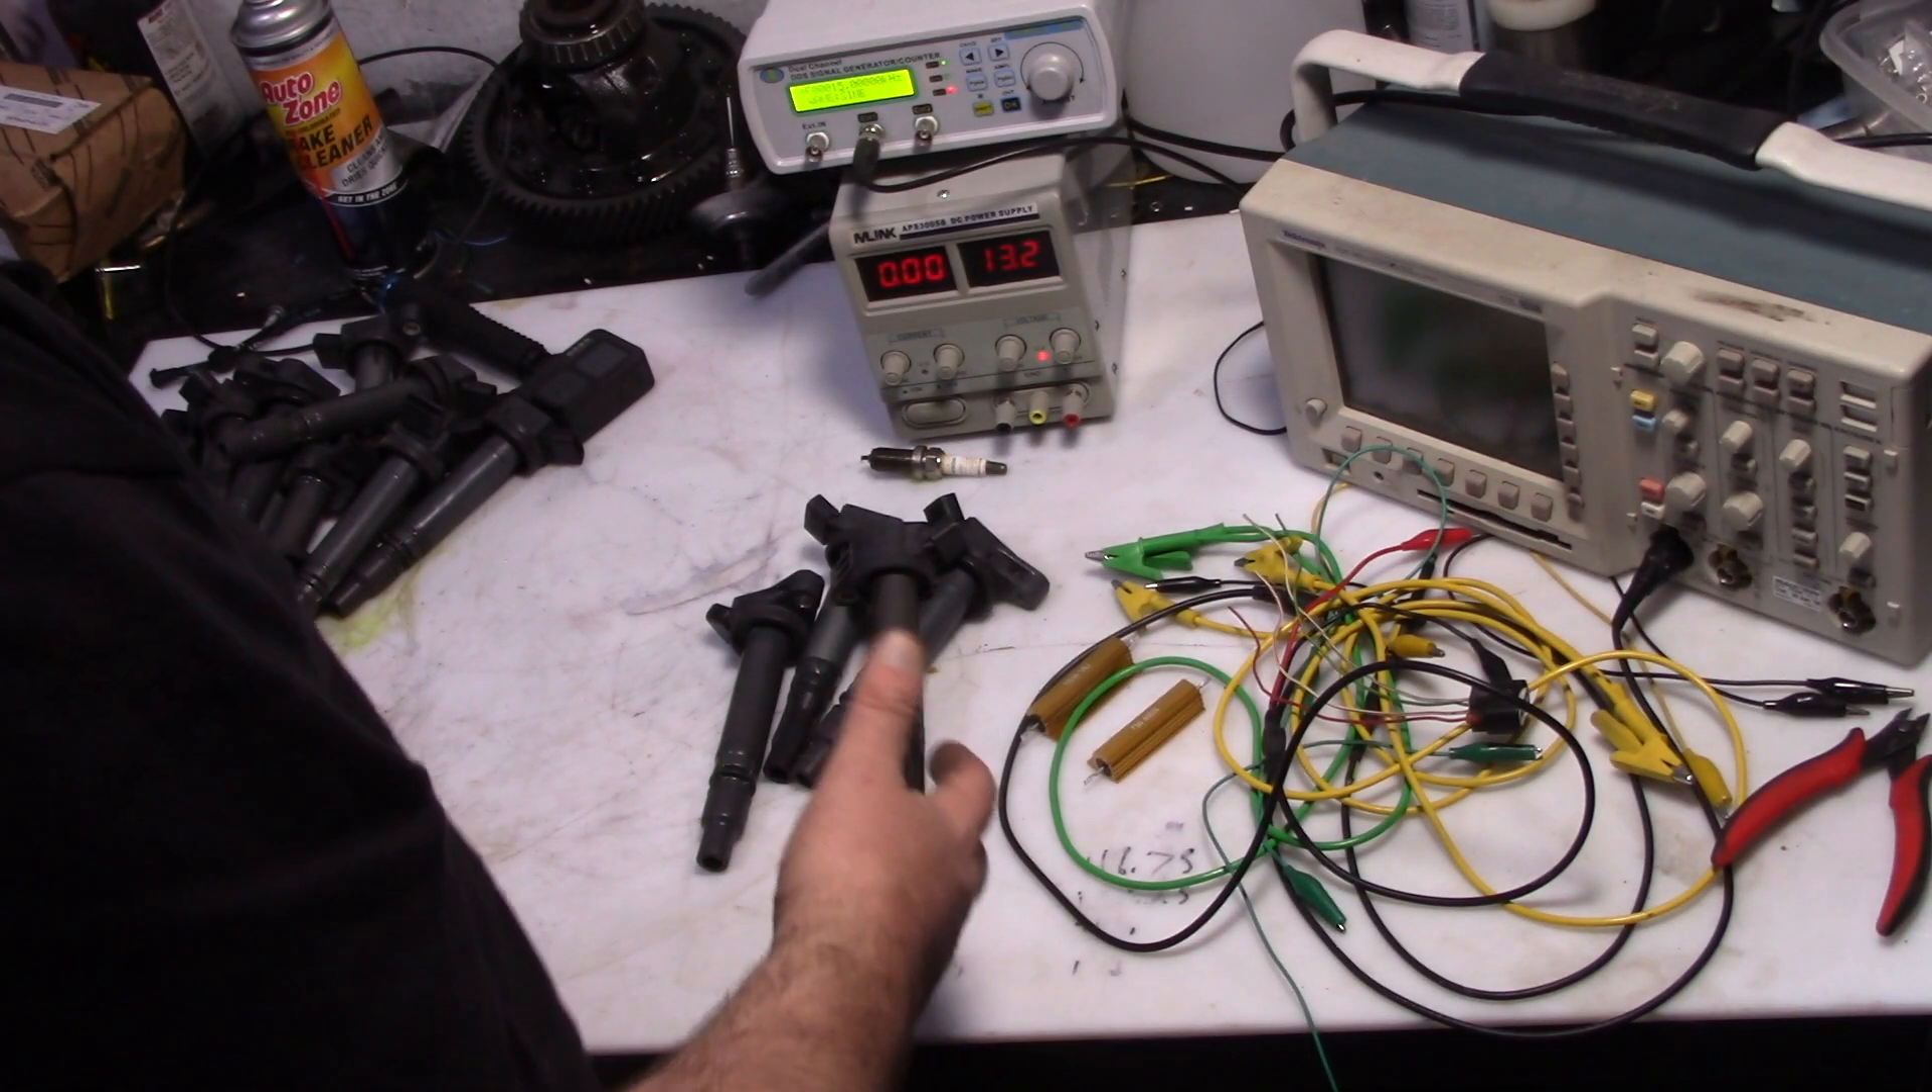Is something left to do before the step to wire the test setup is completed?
Yes.